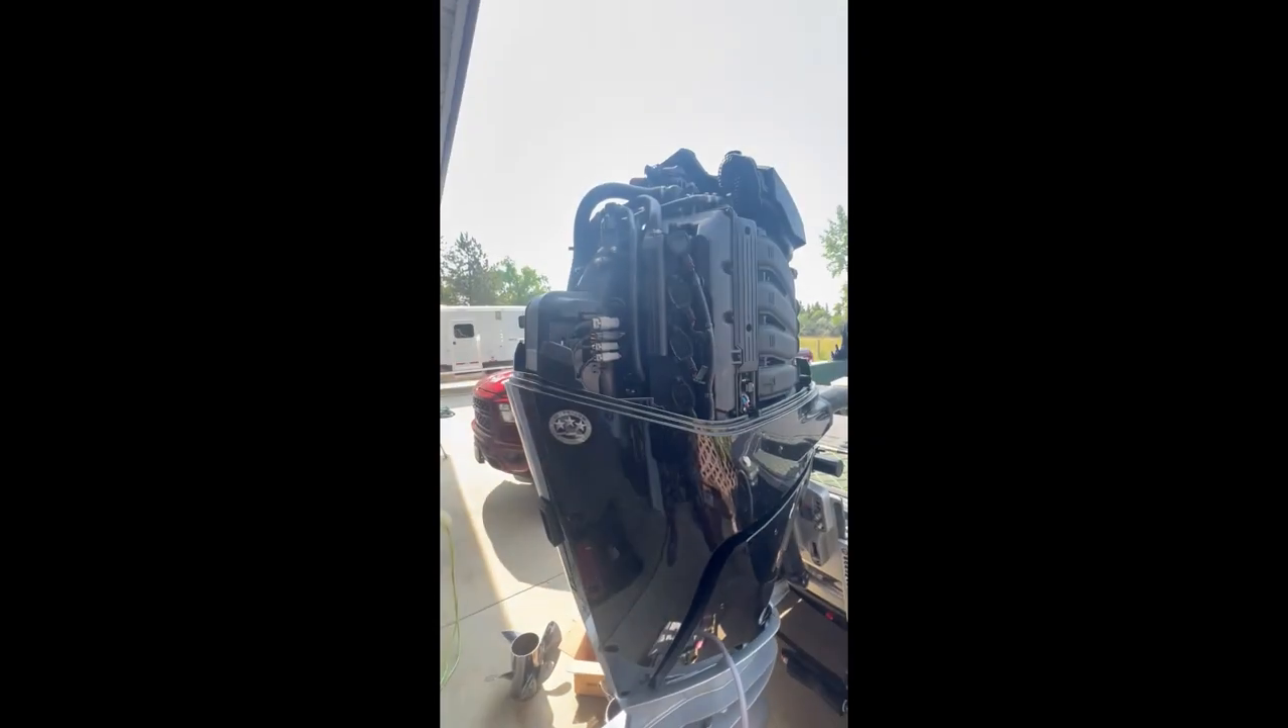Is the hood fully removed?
Yes.